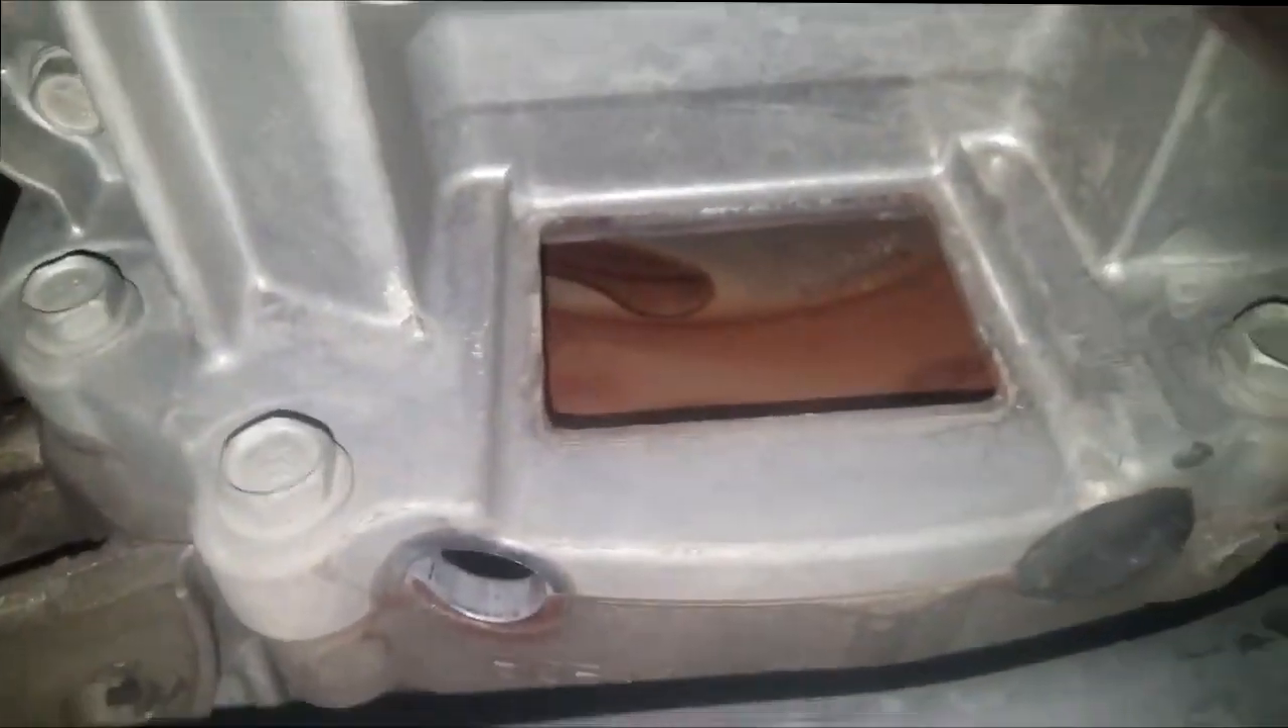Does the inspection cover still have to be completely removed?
No.